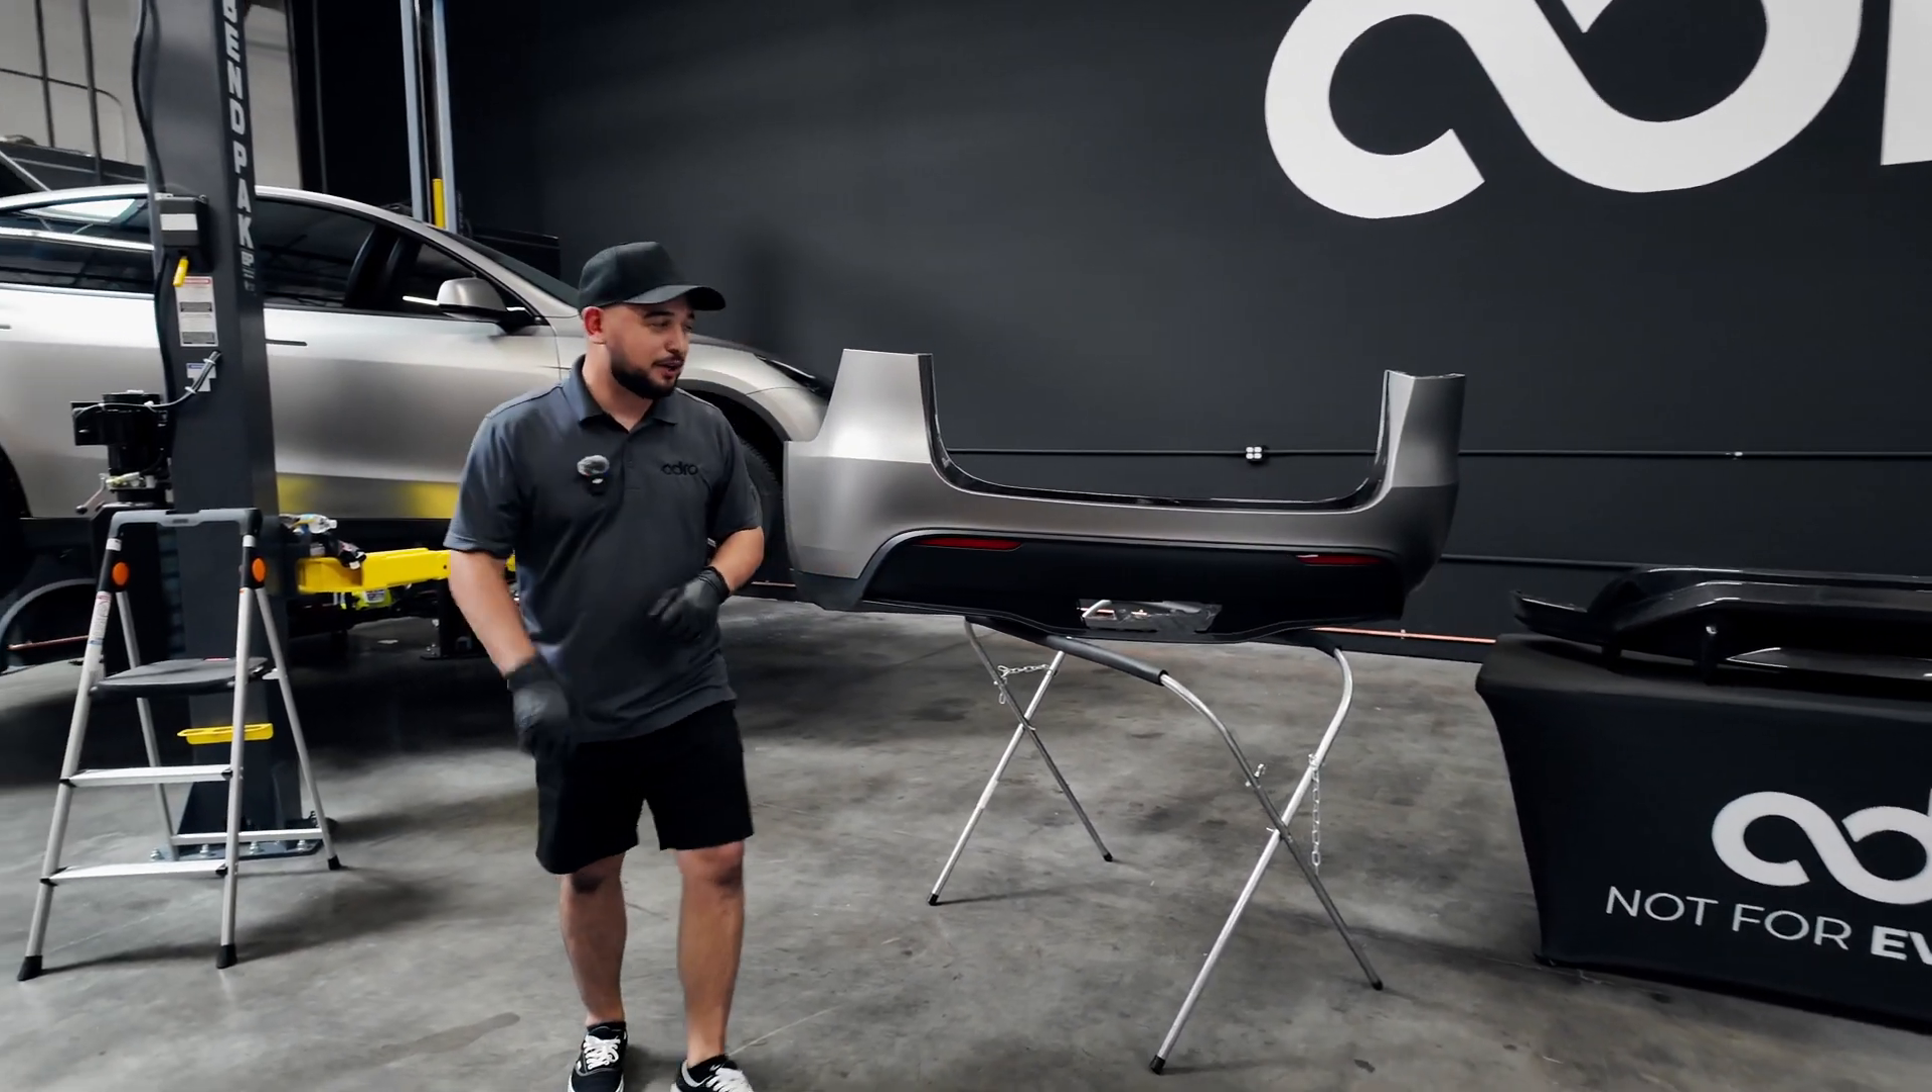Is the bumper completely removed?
Yes.